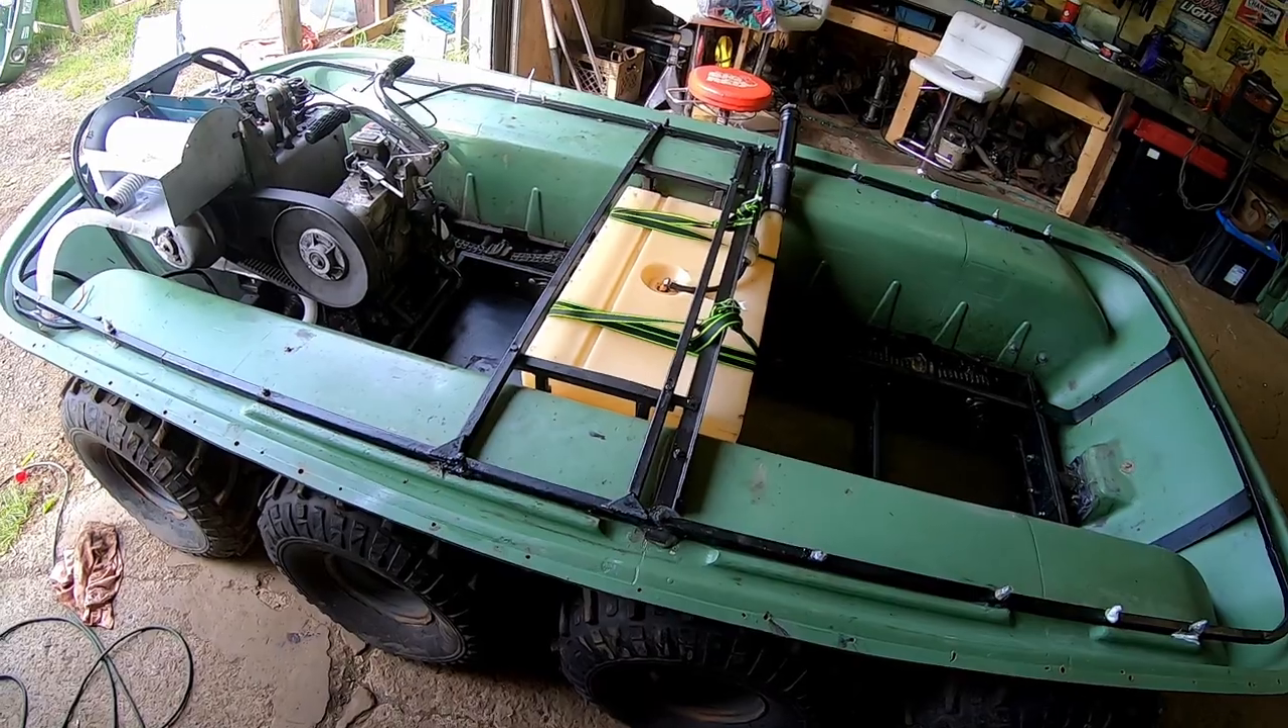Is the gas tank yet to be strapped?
No.